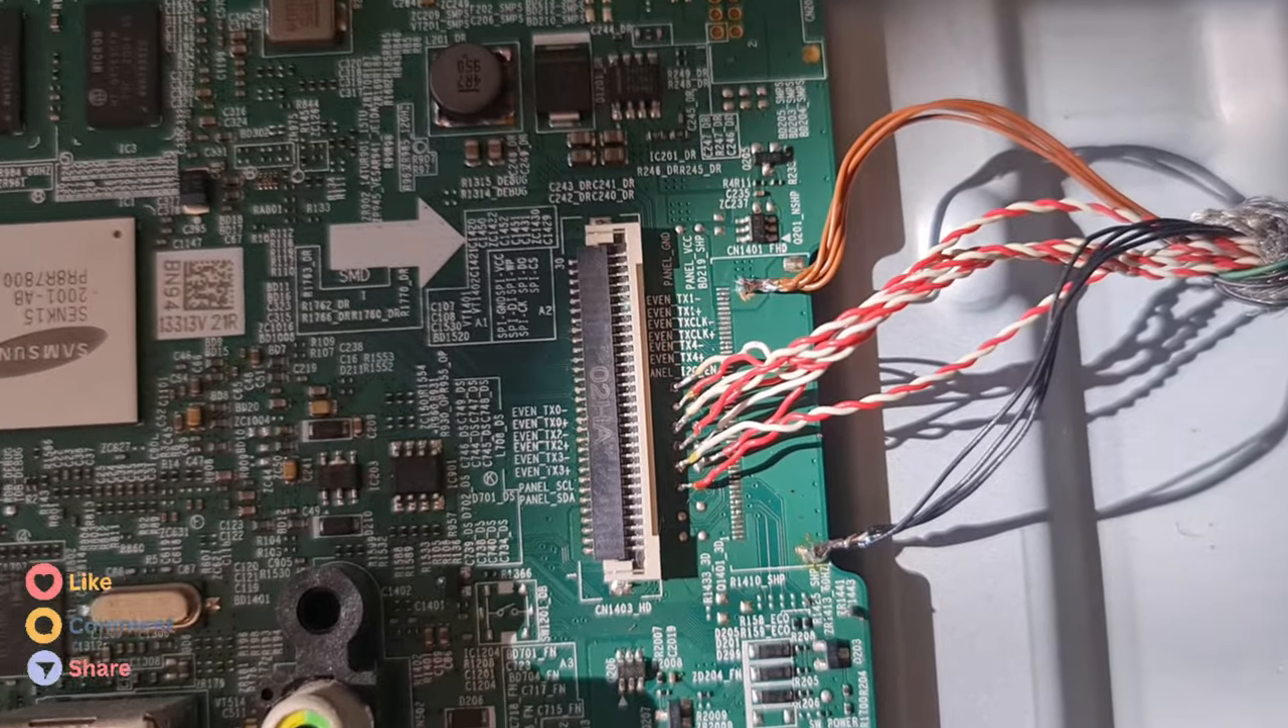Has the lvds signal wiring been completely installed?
Yes.